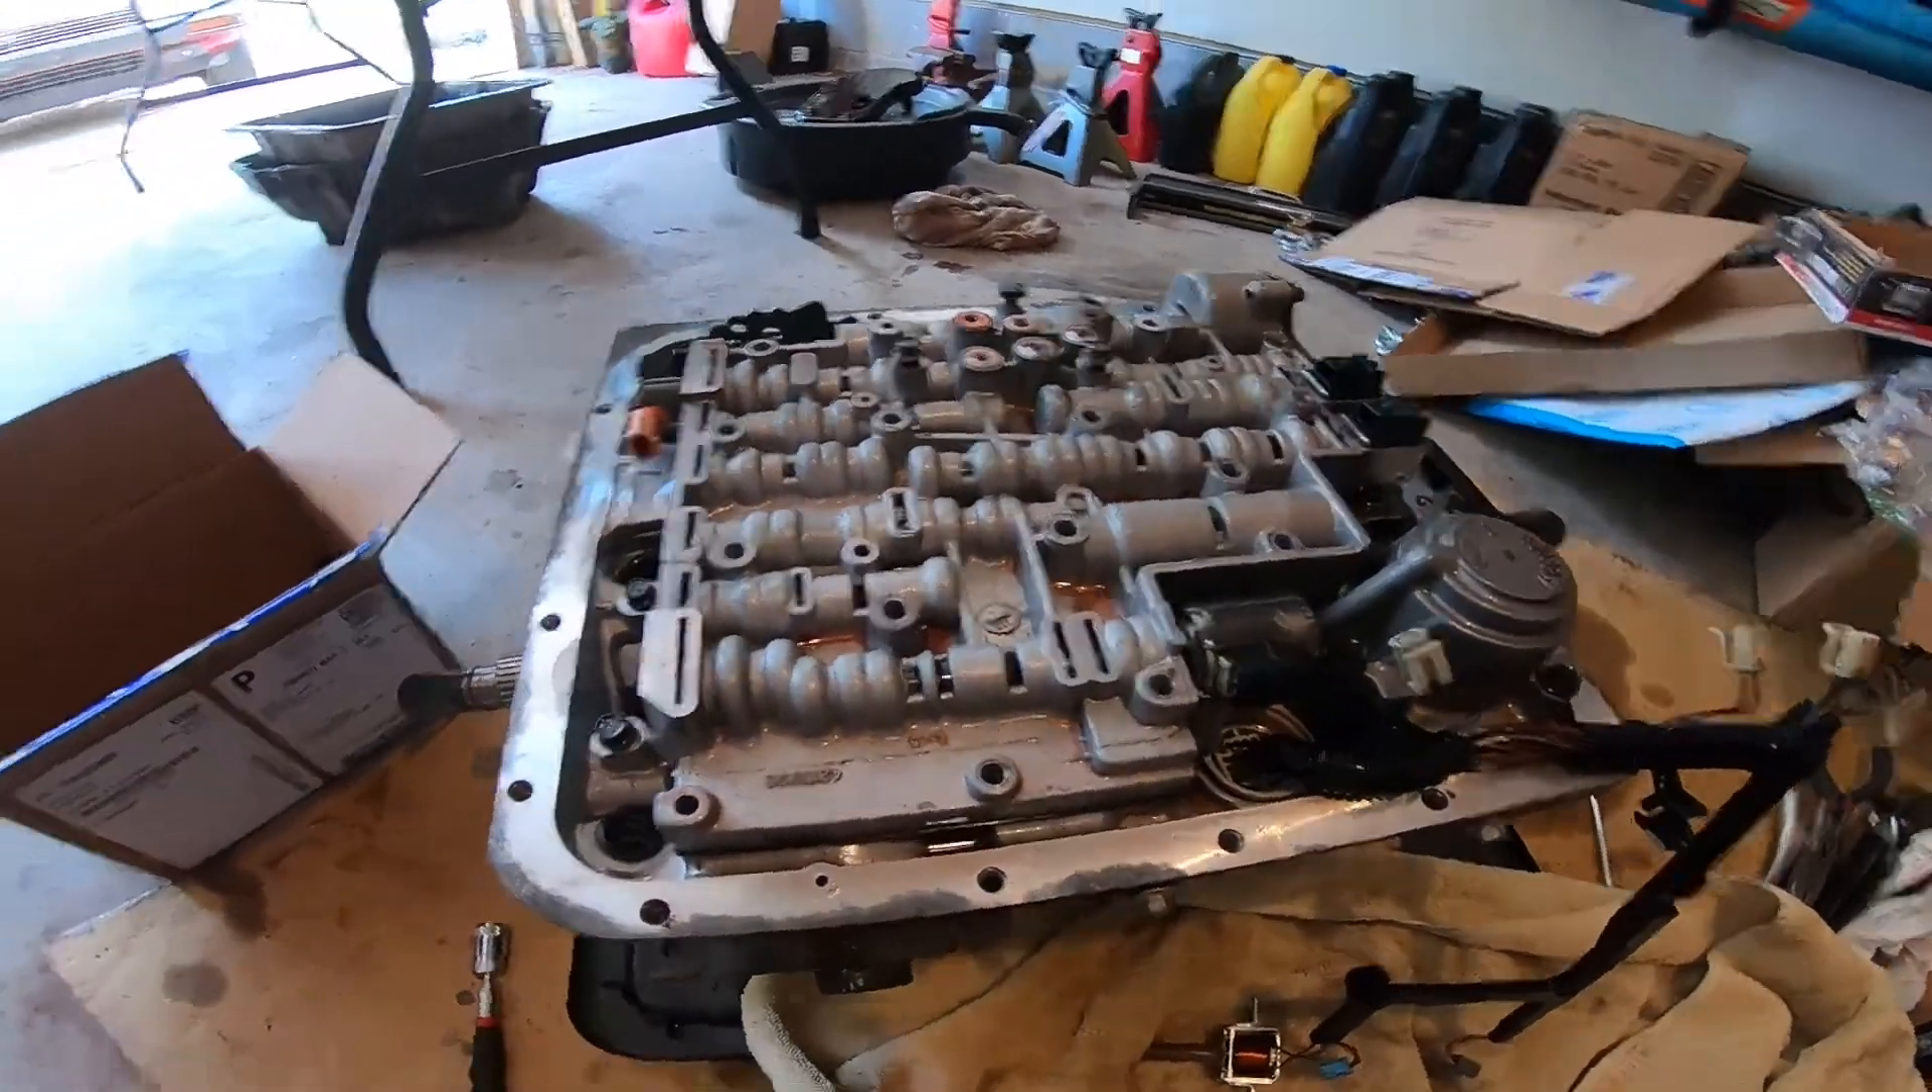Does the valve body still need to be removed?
Yes.